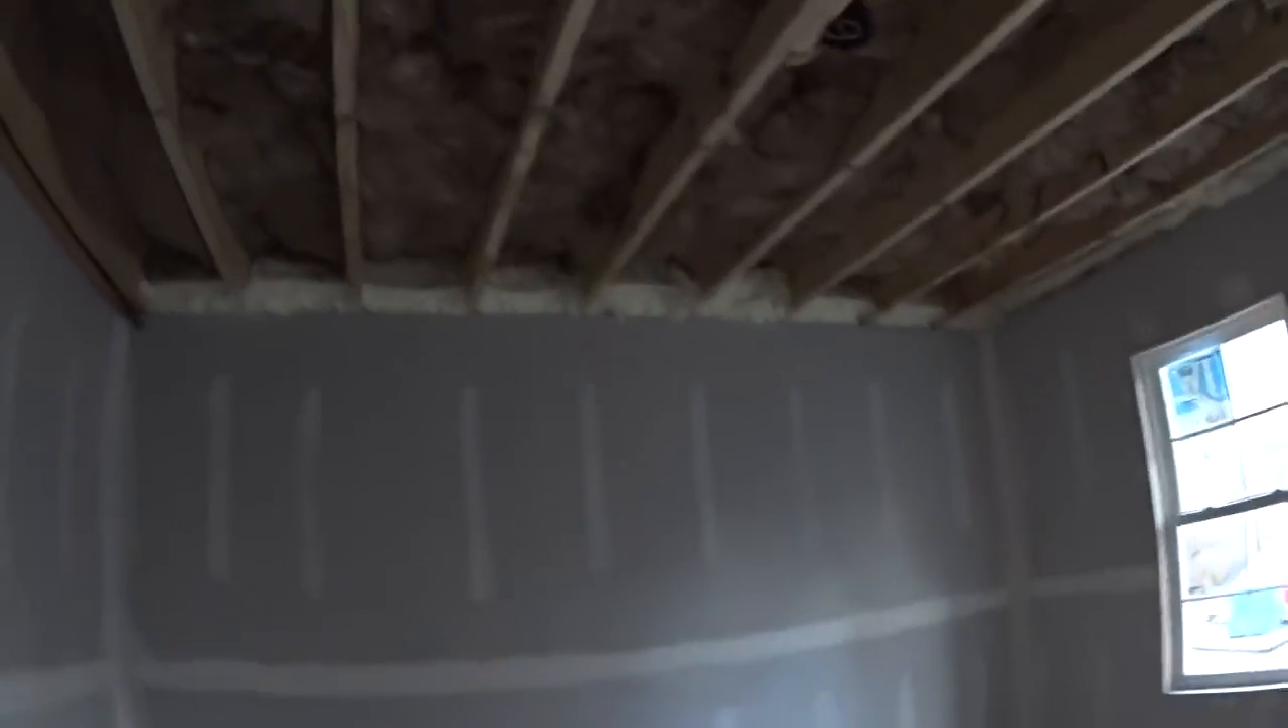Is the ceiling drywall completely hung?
No.